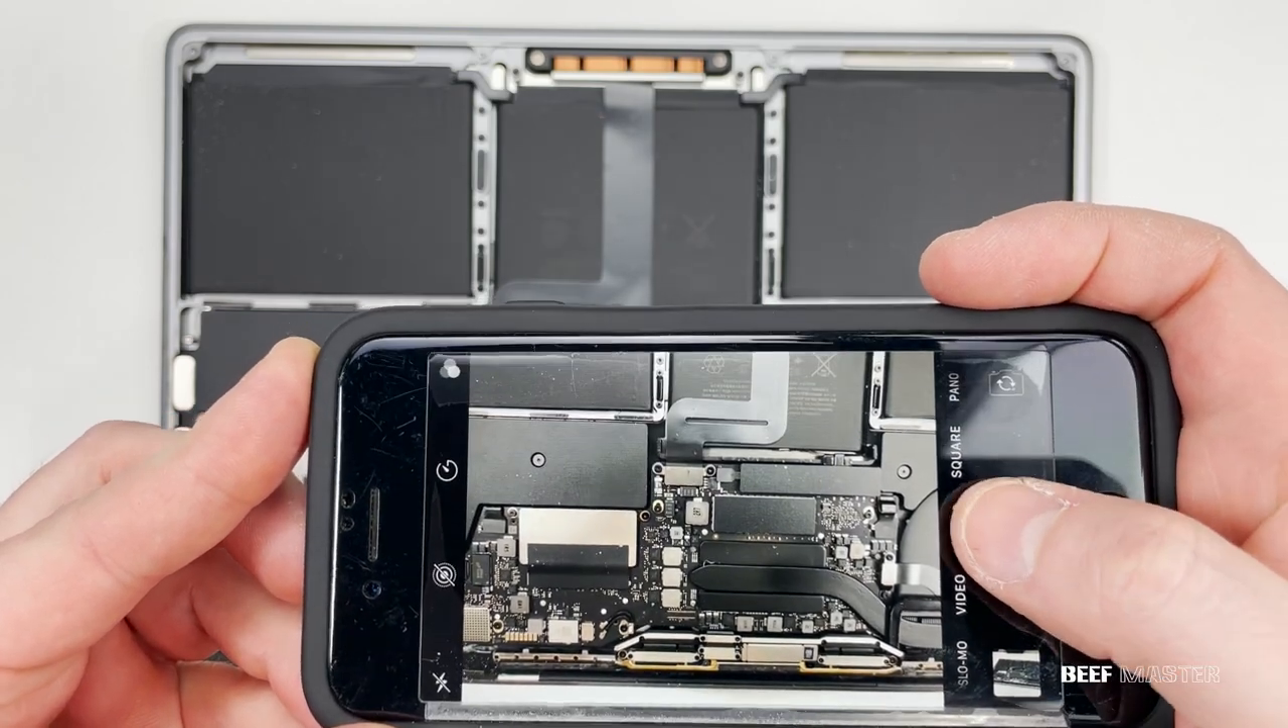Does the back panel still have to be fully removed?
No.